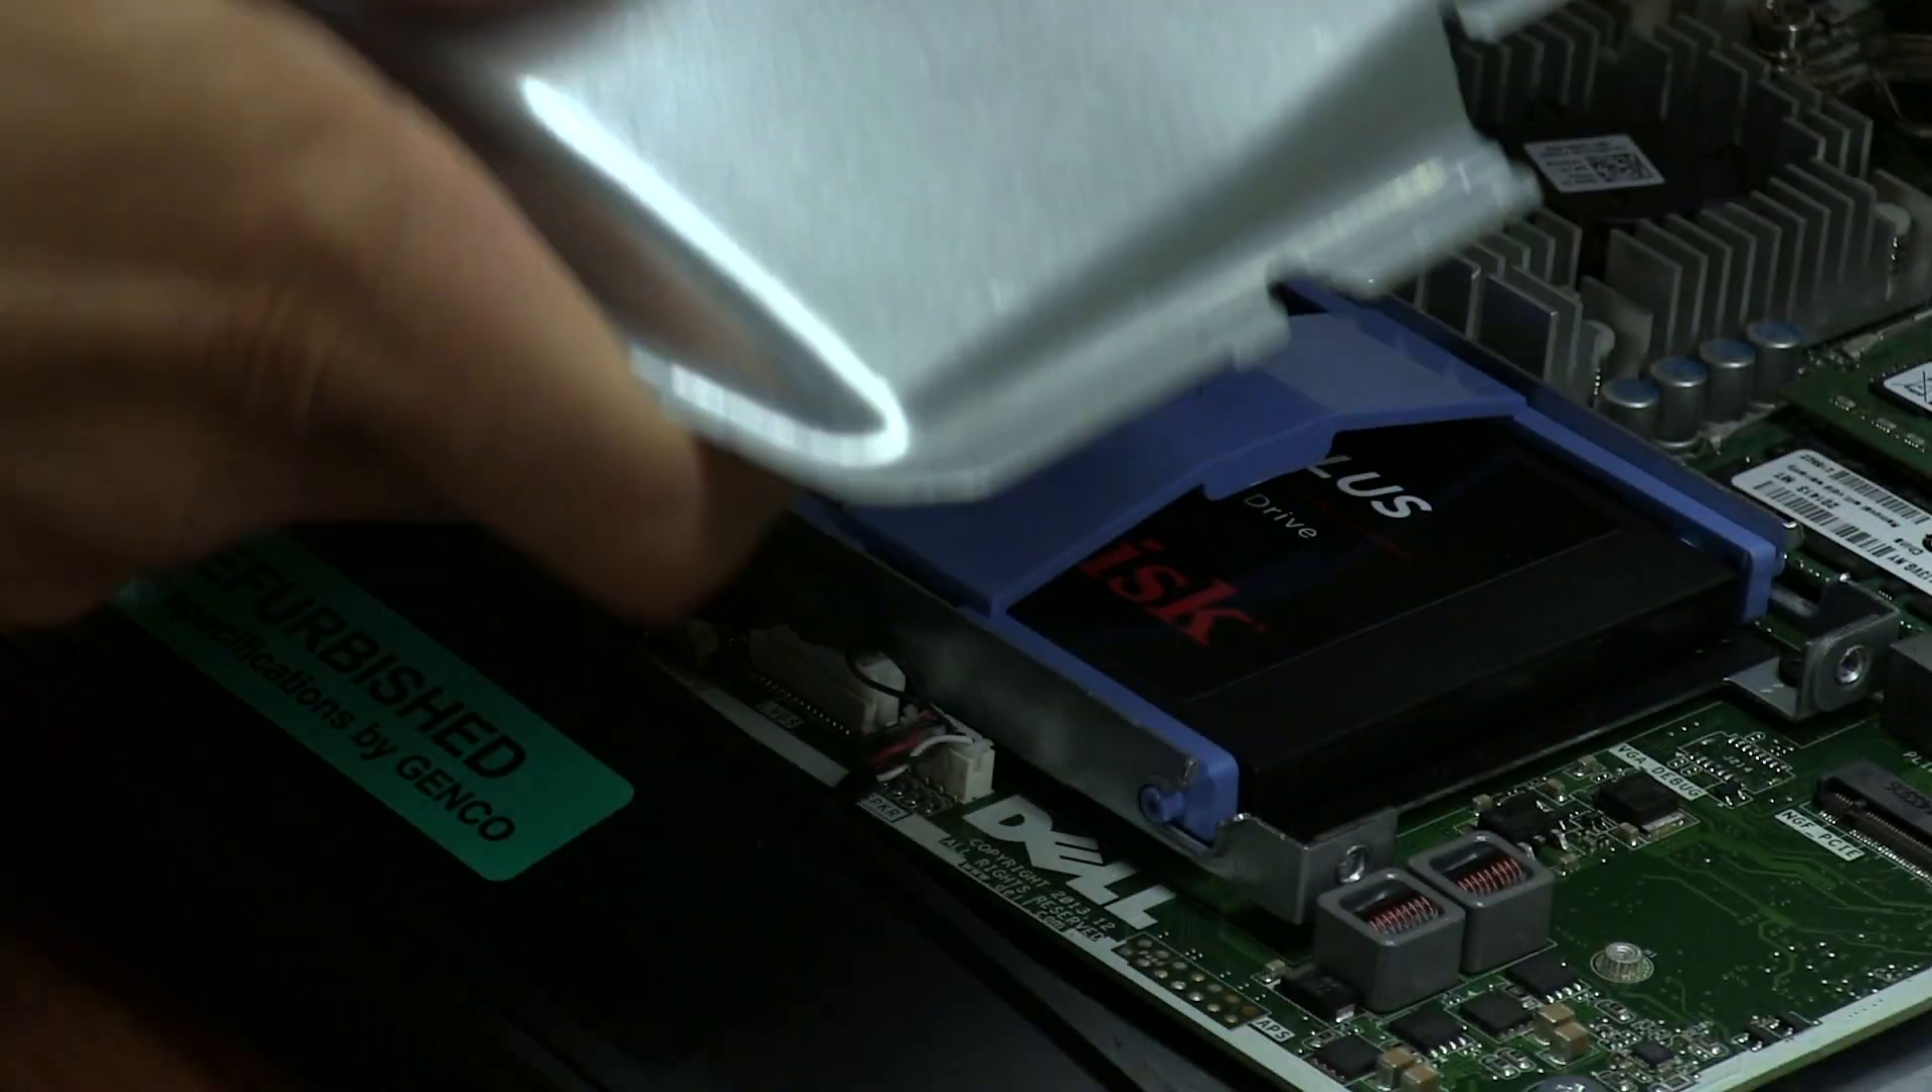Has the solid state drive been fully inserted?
Yes.